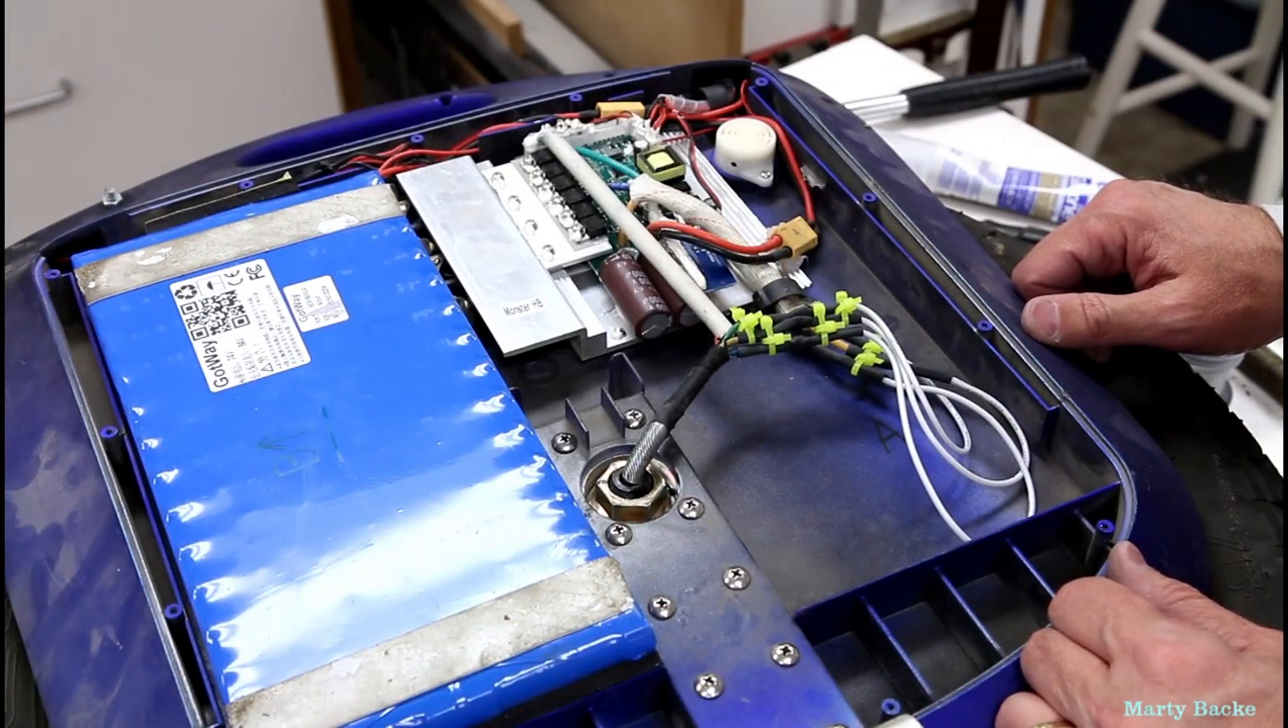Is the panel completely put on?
No.